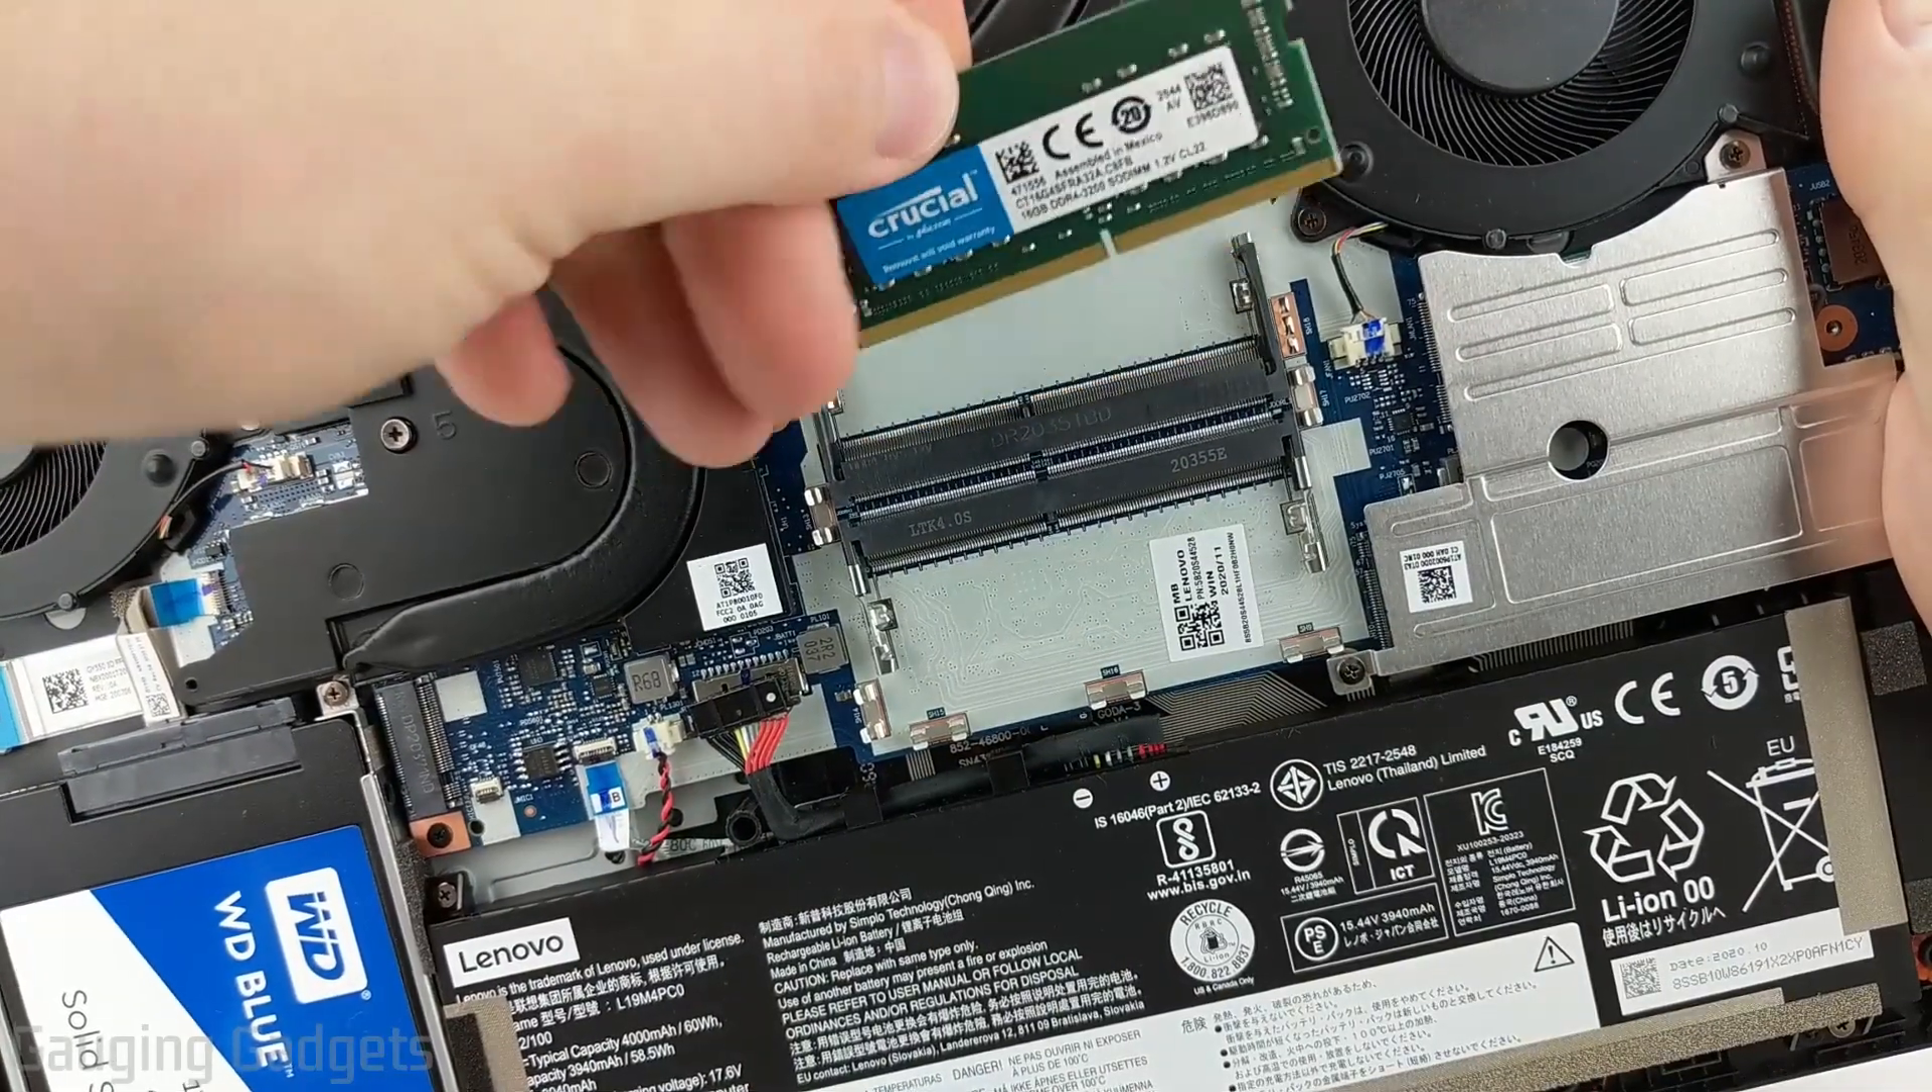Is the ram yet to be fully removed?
No.